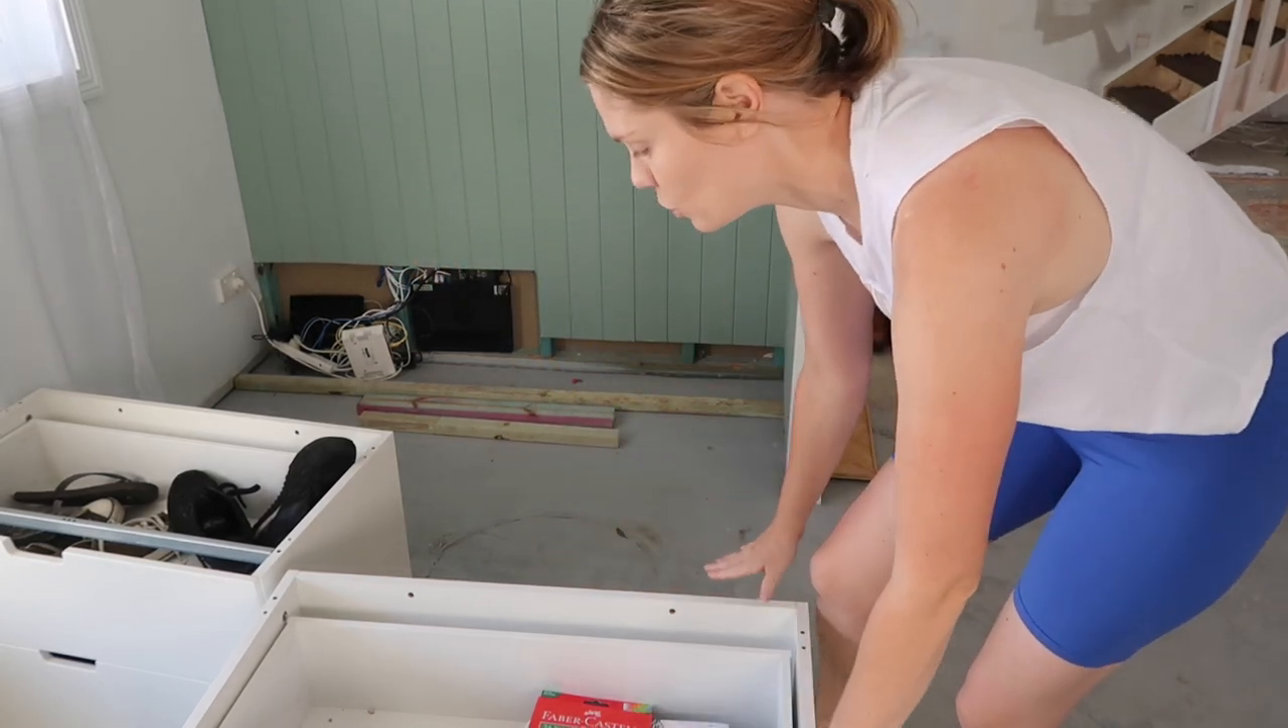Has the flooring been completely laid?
No.